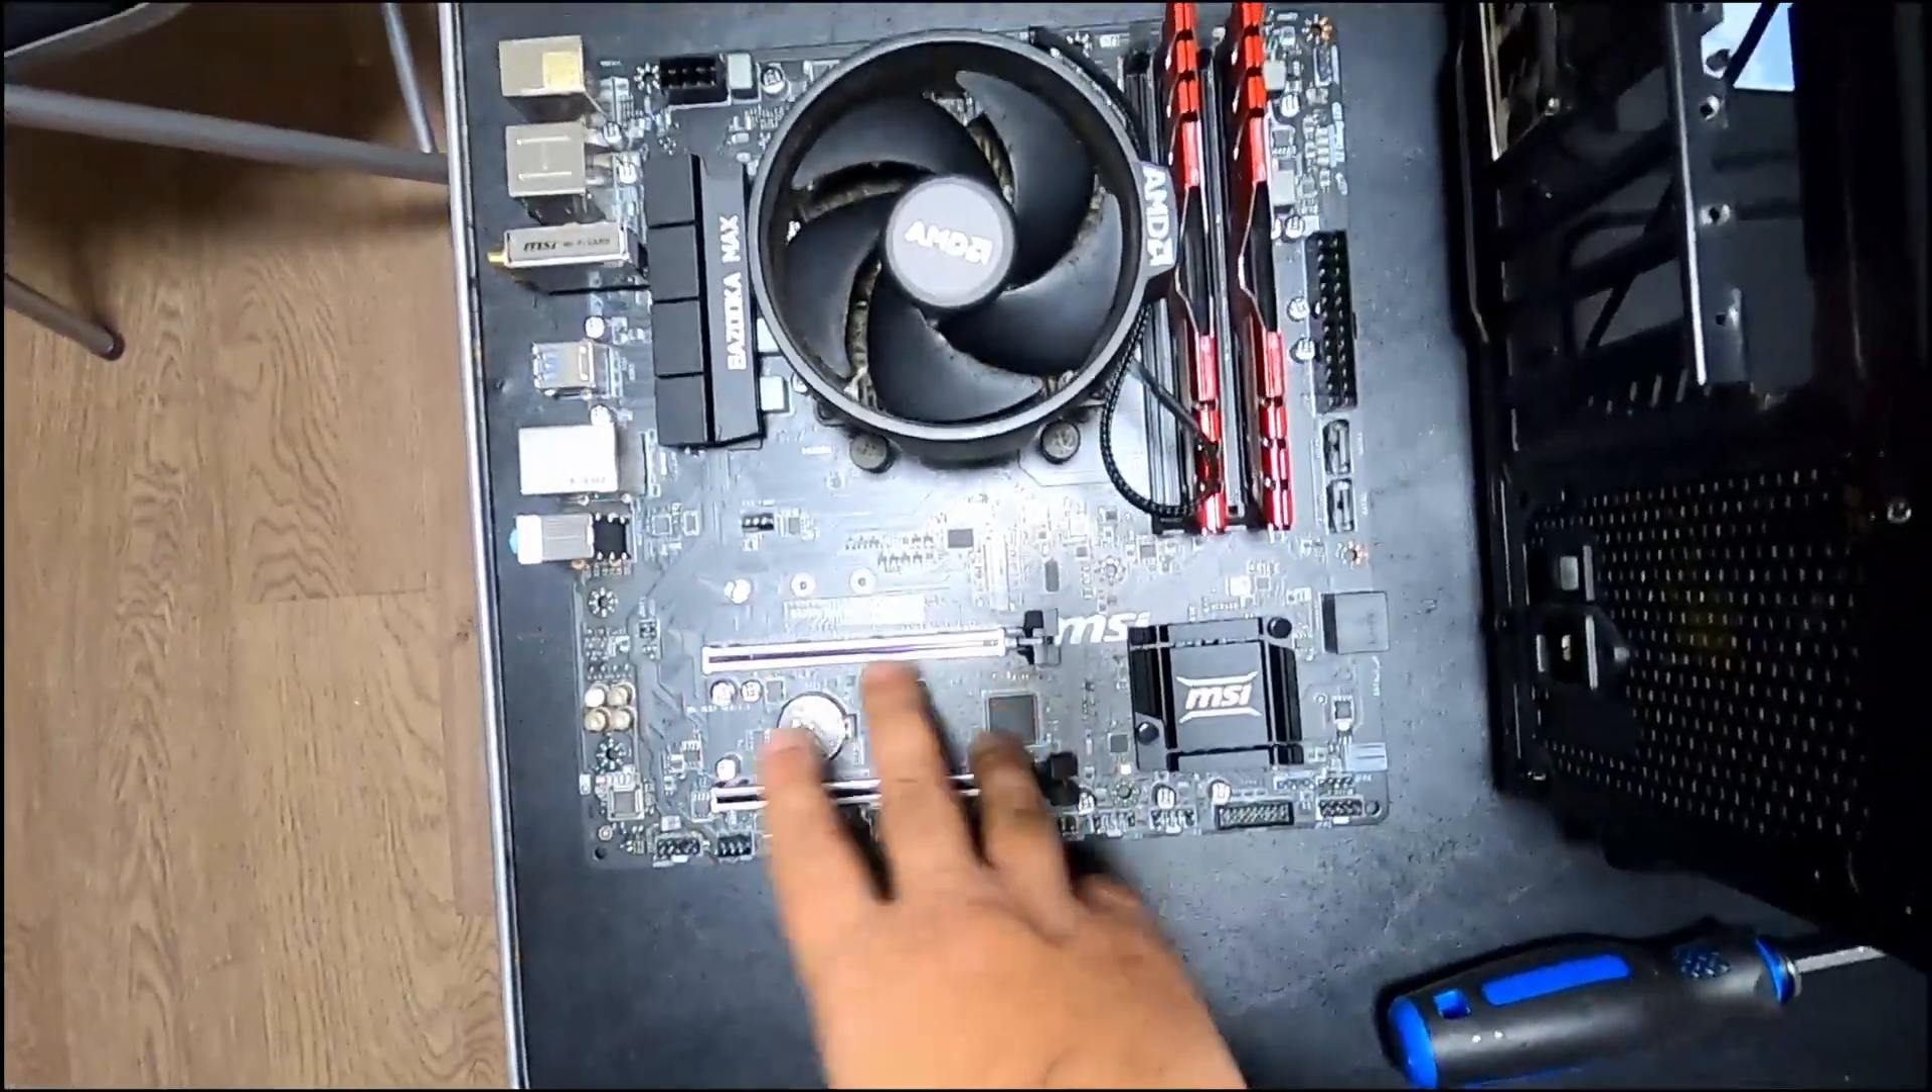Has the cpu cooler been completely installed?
Yes.